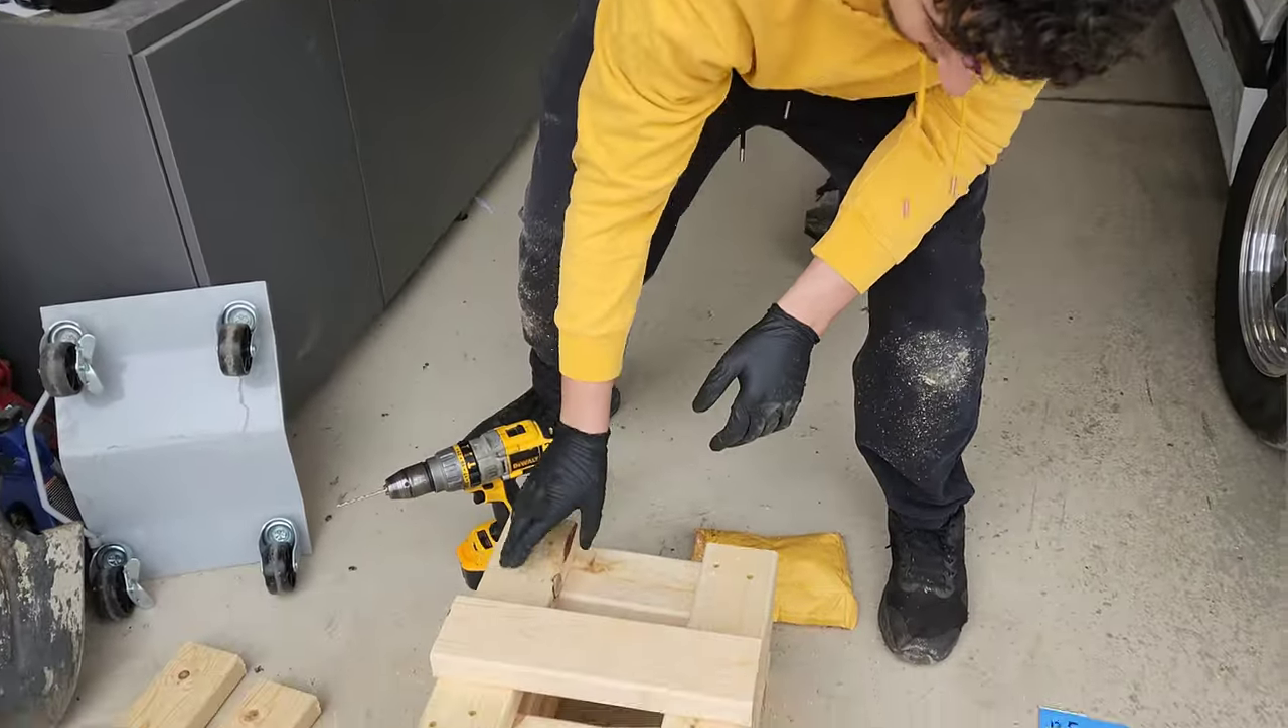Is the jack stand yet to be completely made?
Yes.